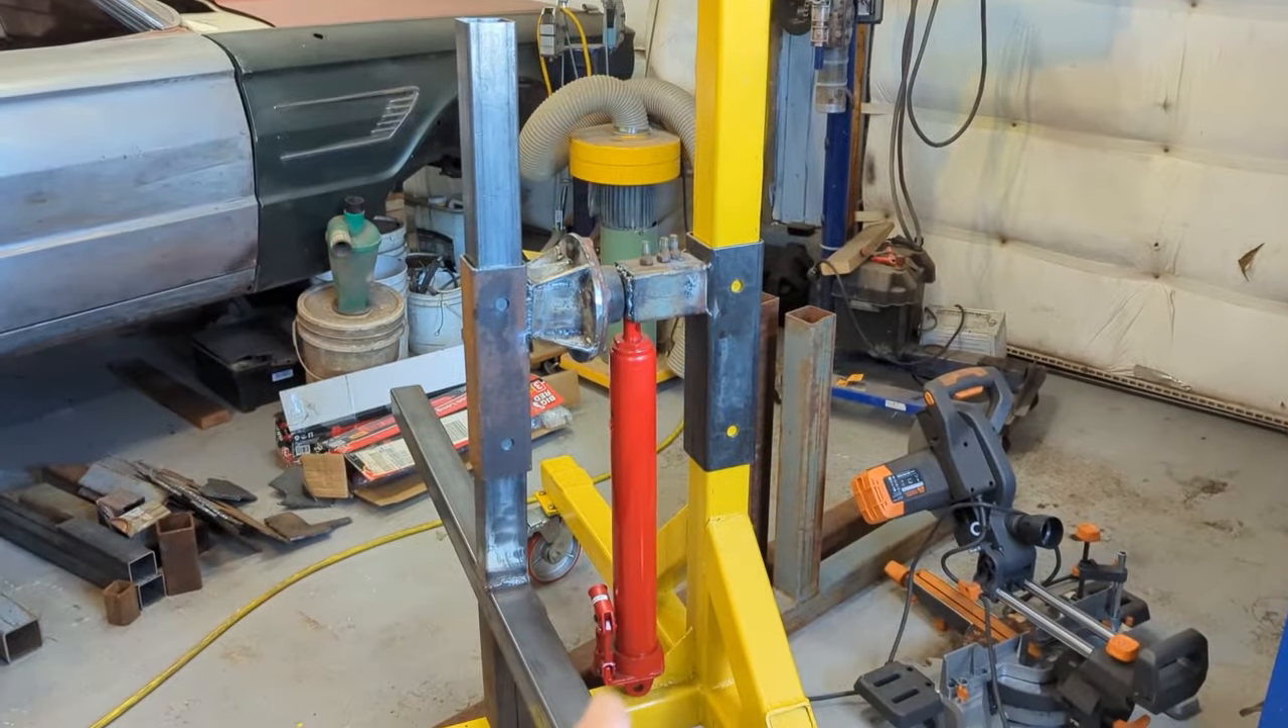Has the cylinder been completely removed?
No.